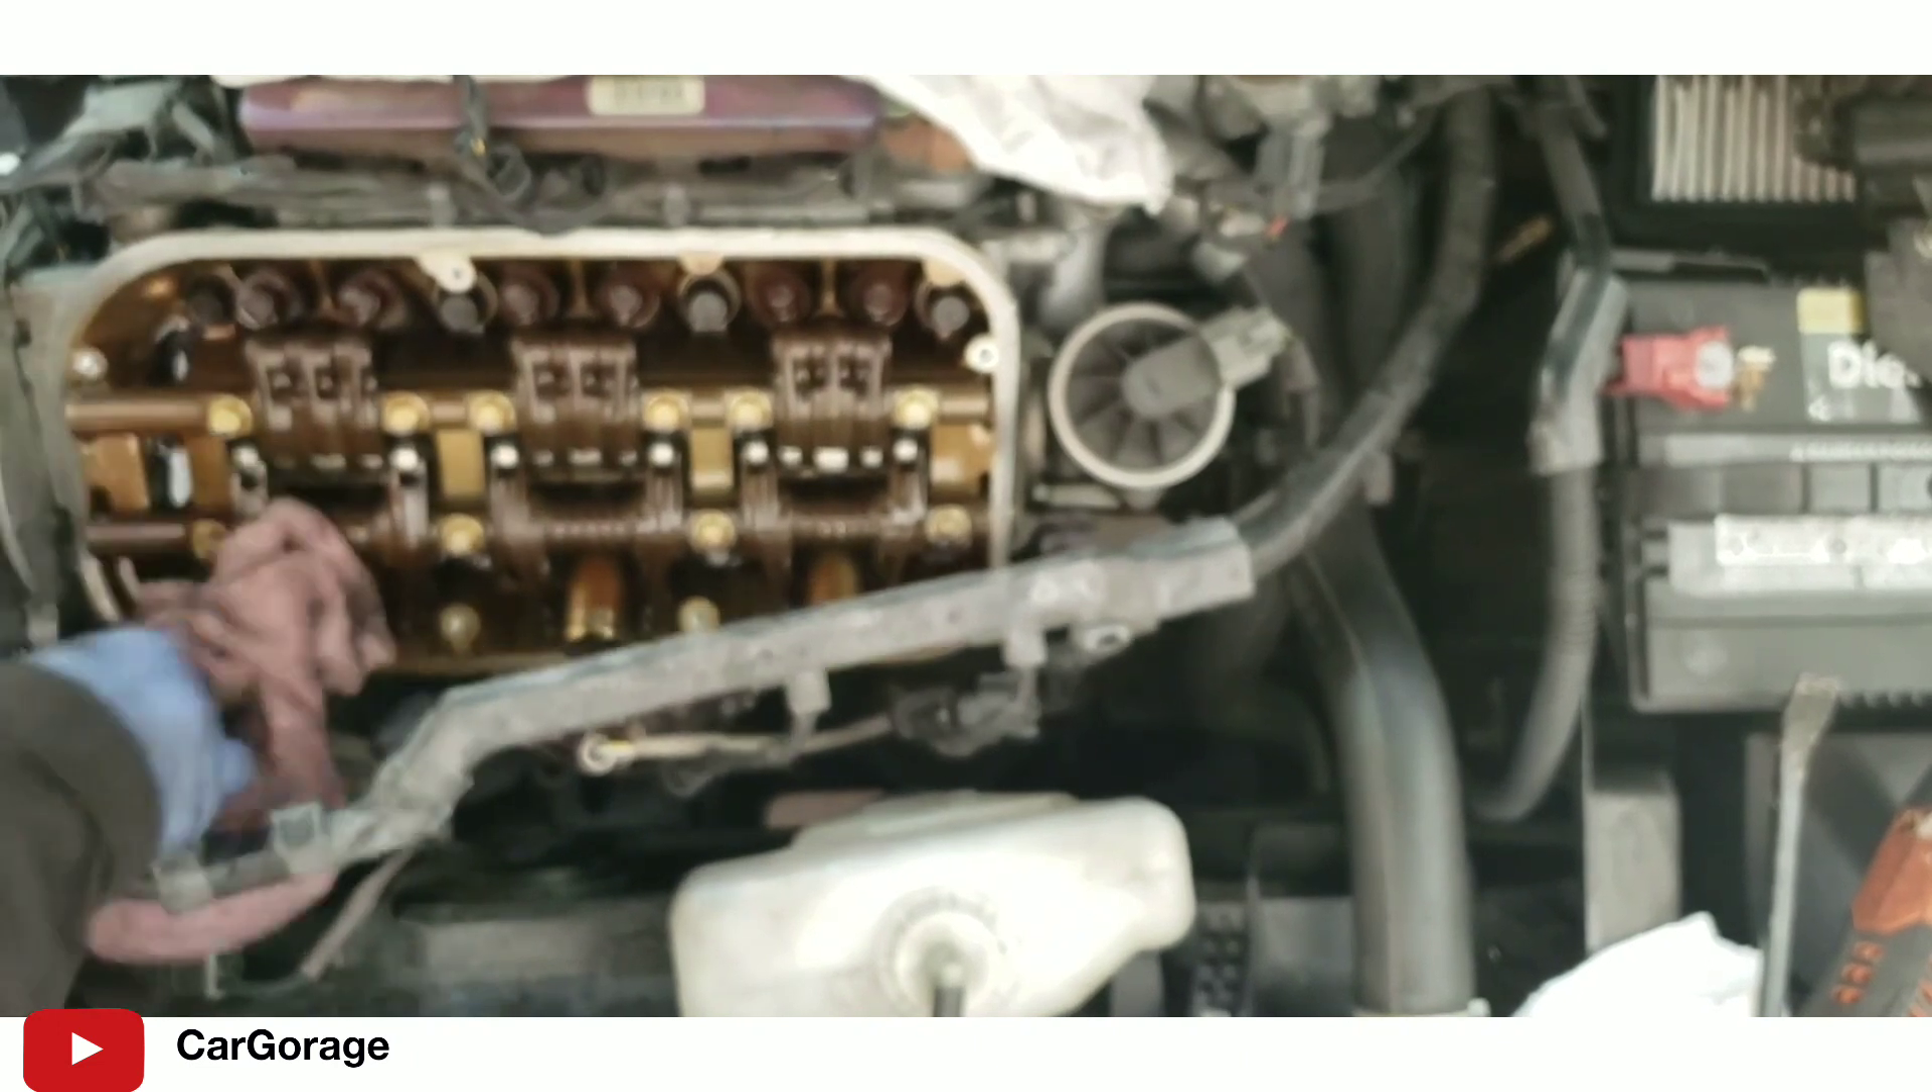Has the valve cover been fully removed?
Yes.